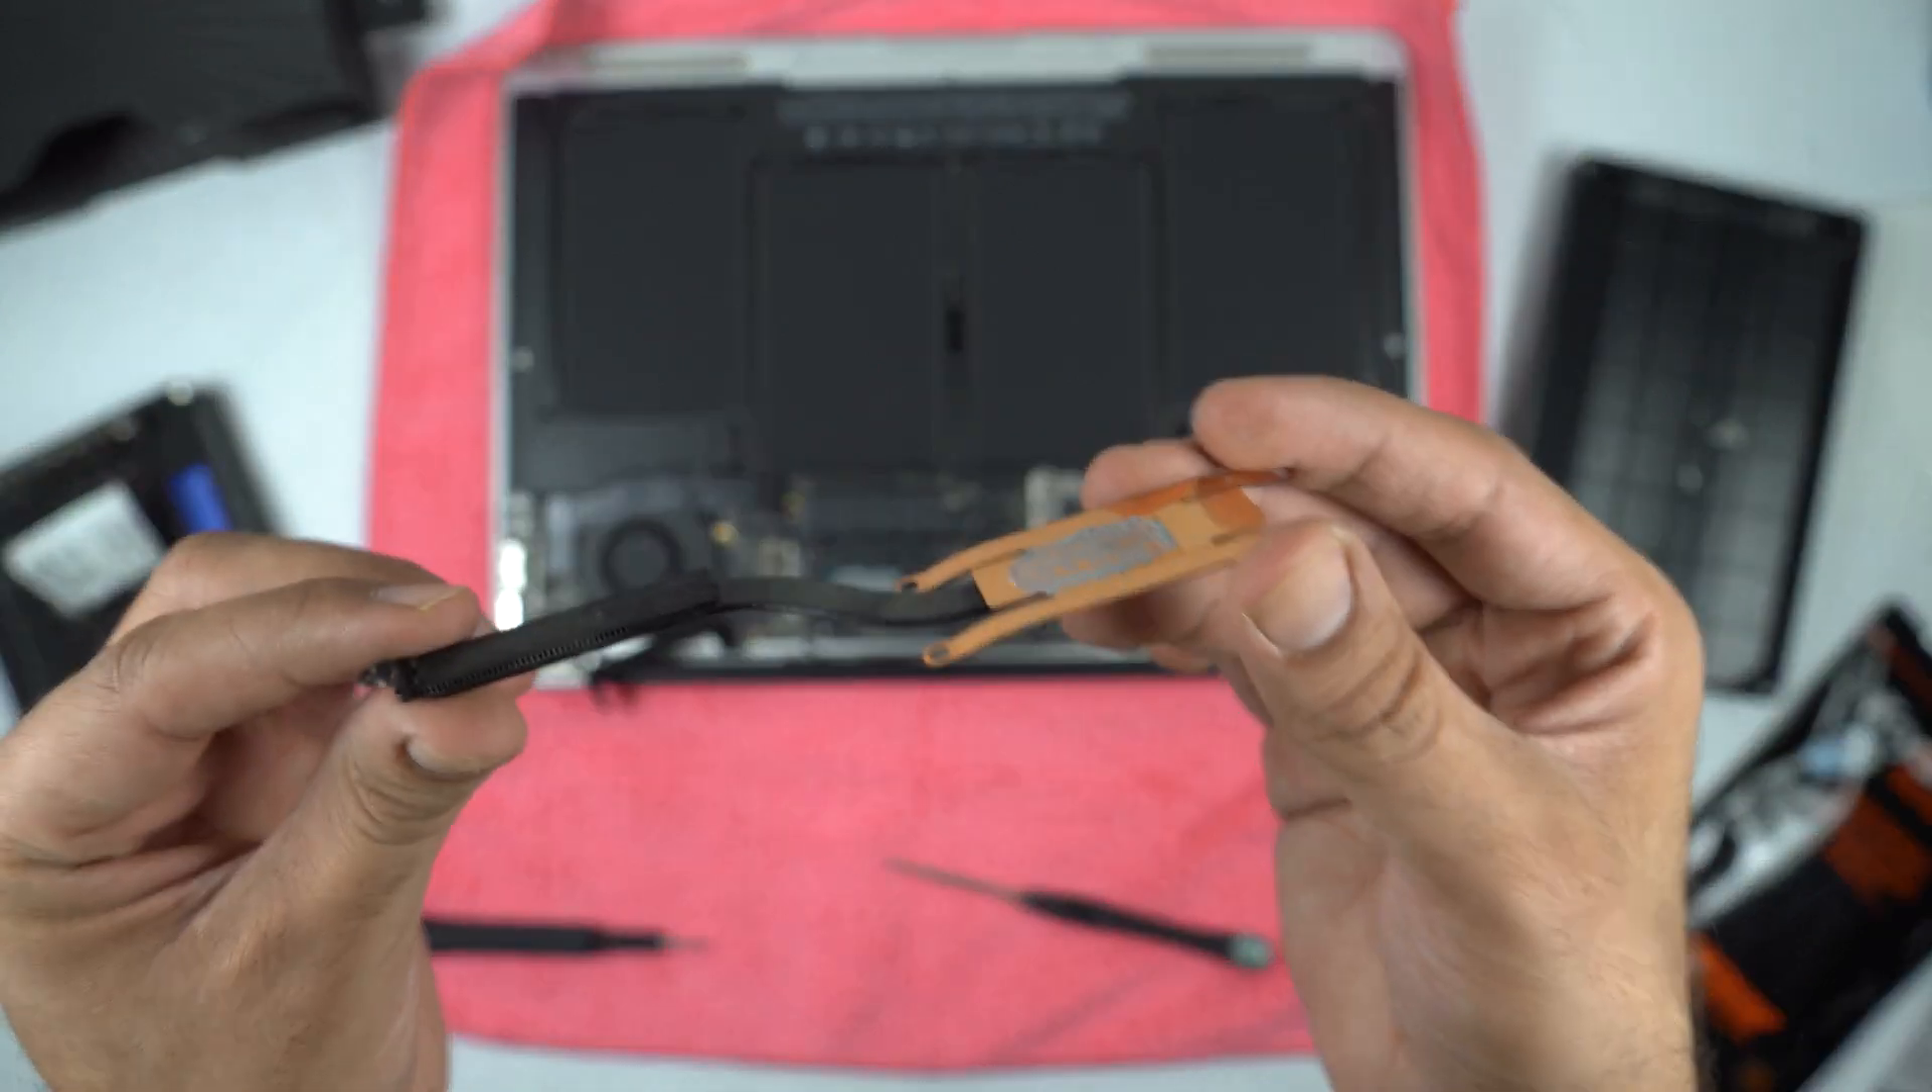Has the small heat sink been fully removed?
Yes.